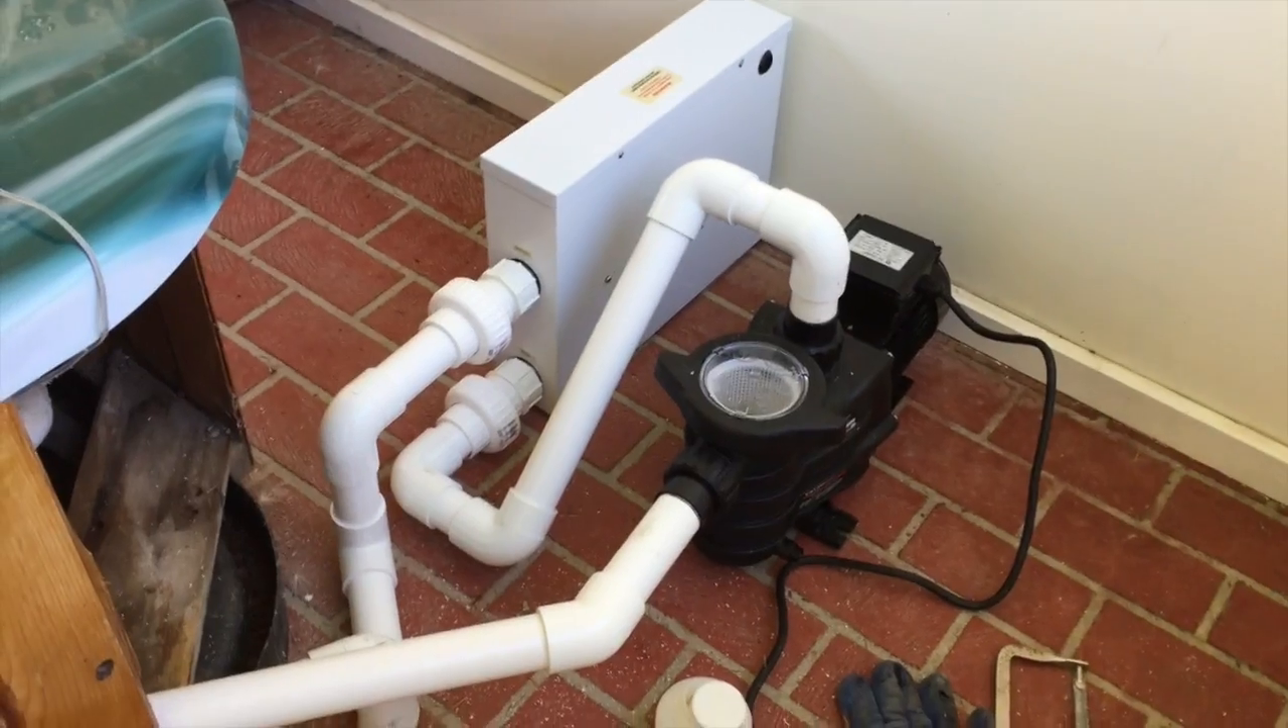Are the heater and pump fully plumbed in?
Yes.